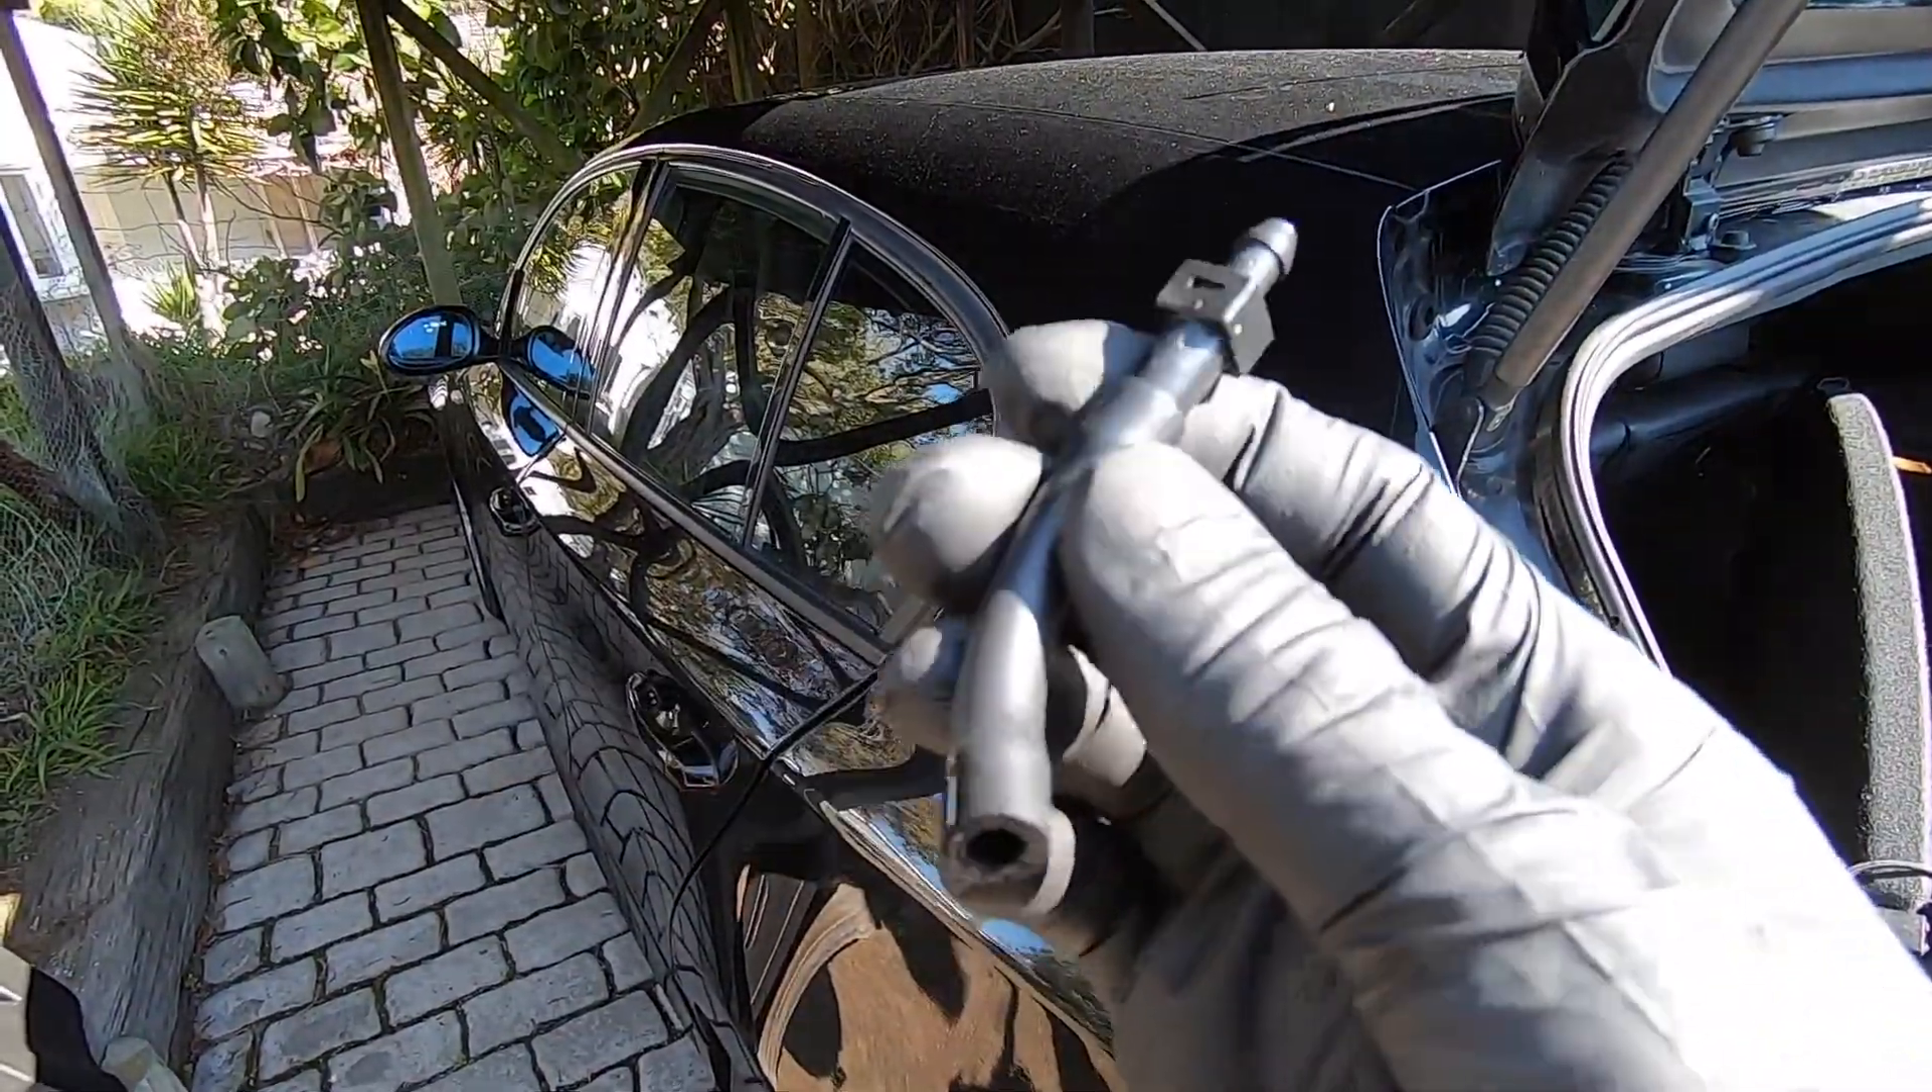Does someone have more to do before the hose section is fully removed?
No.